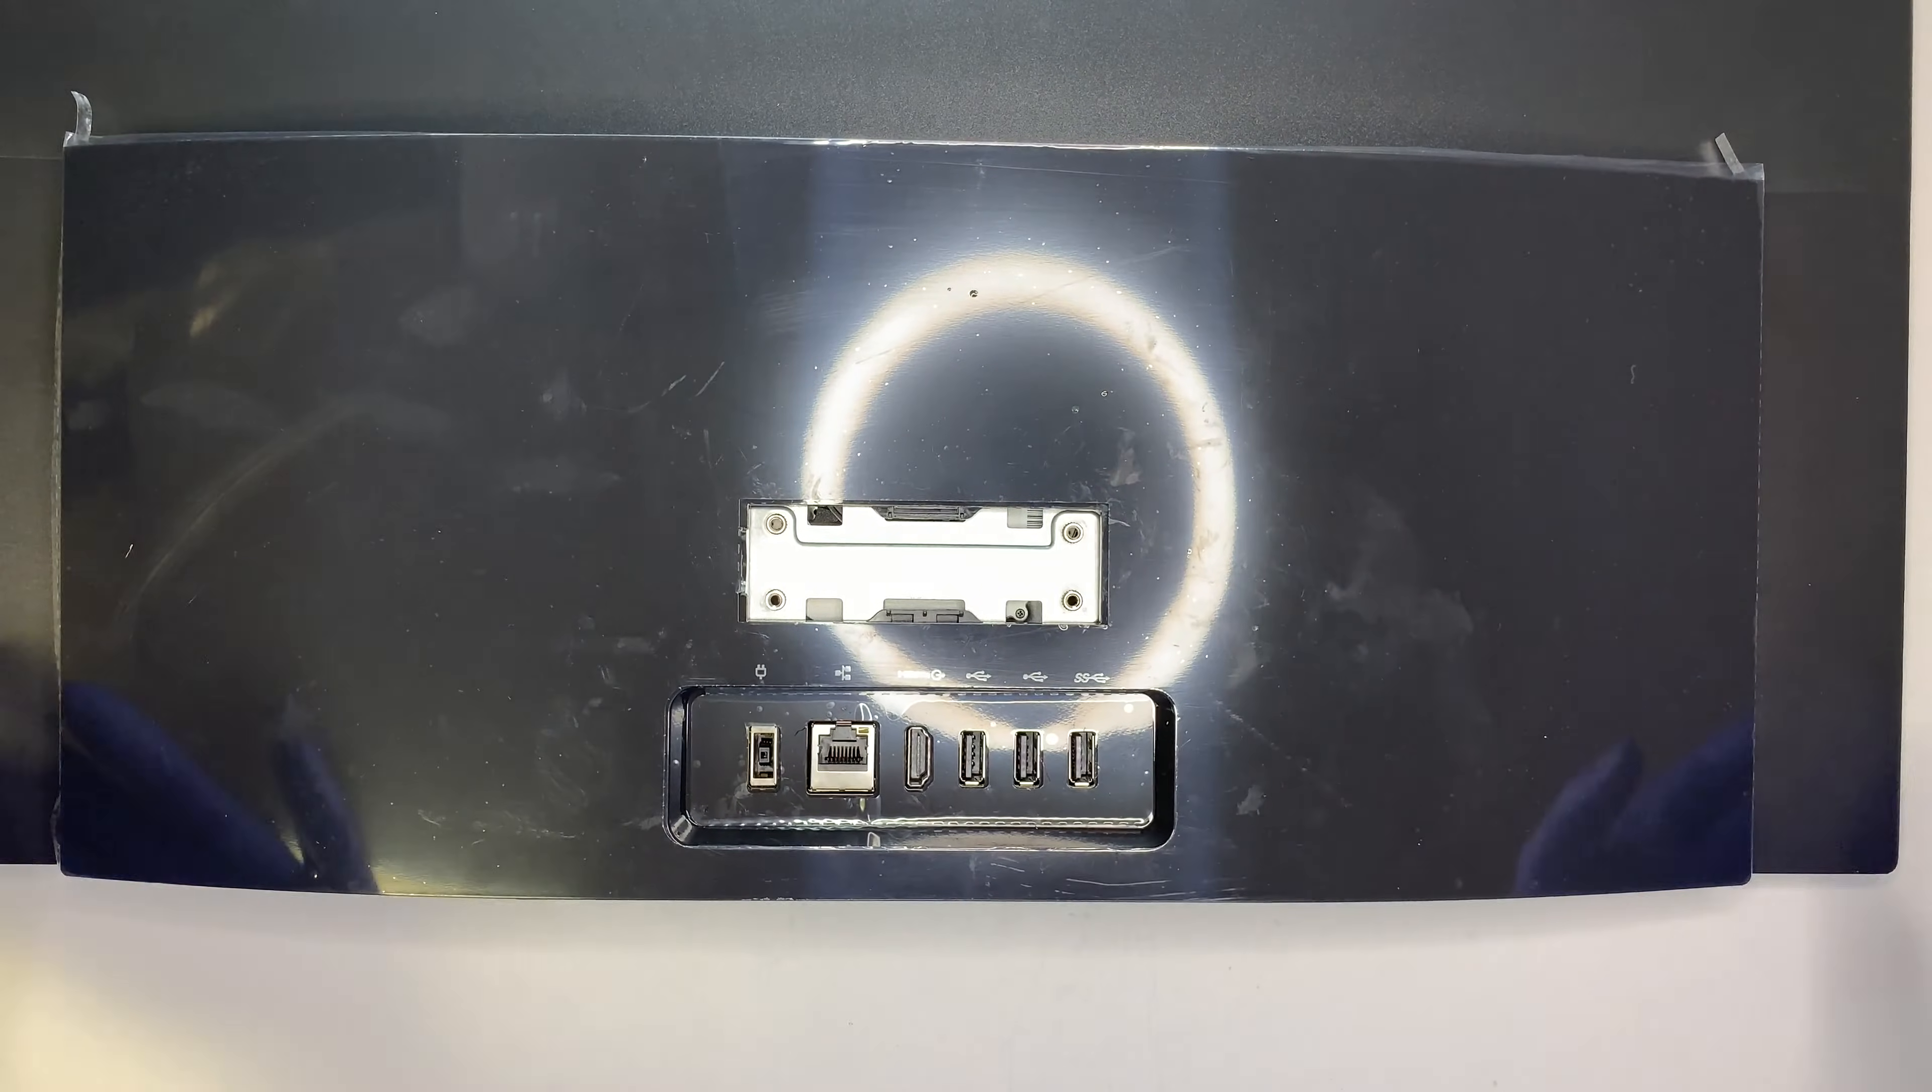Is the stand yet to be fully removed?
No.